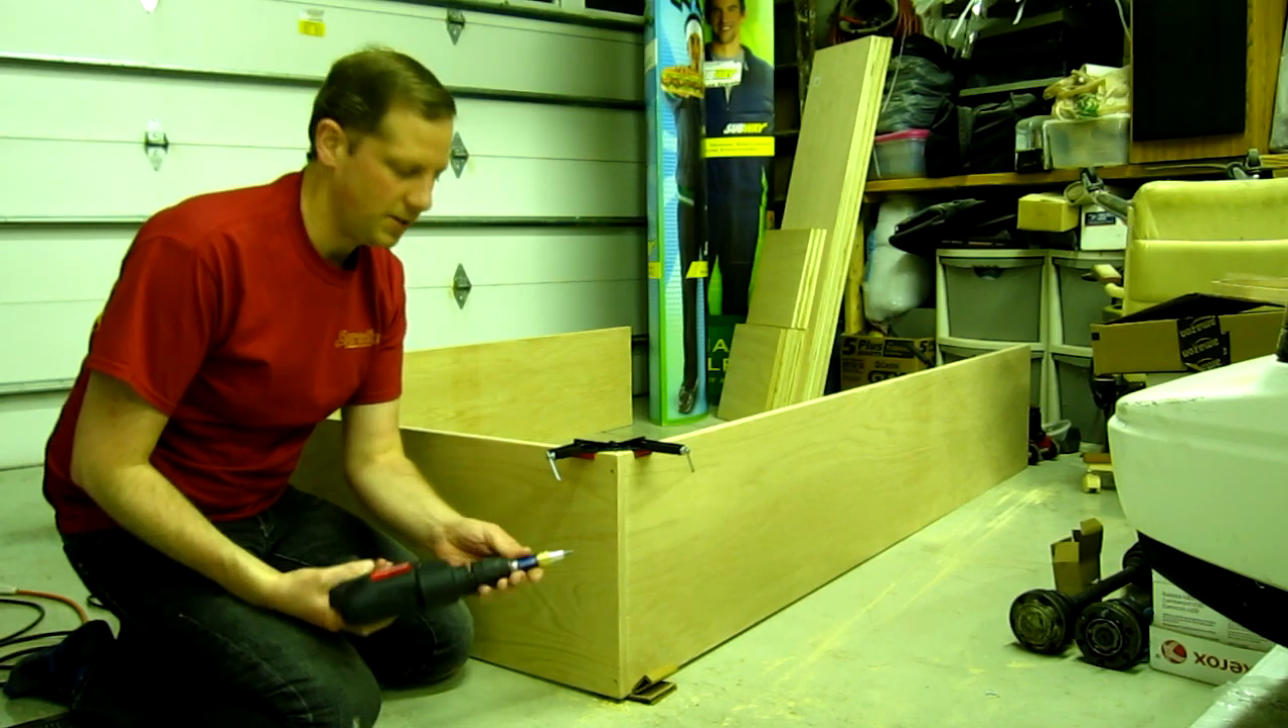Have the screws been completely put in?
No.